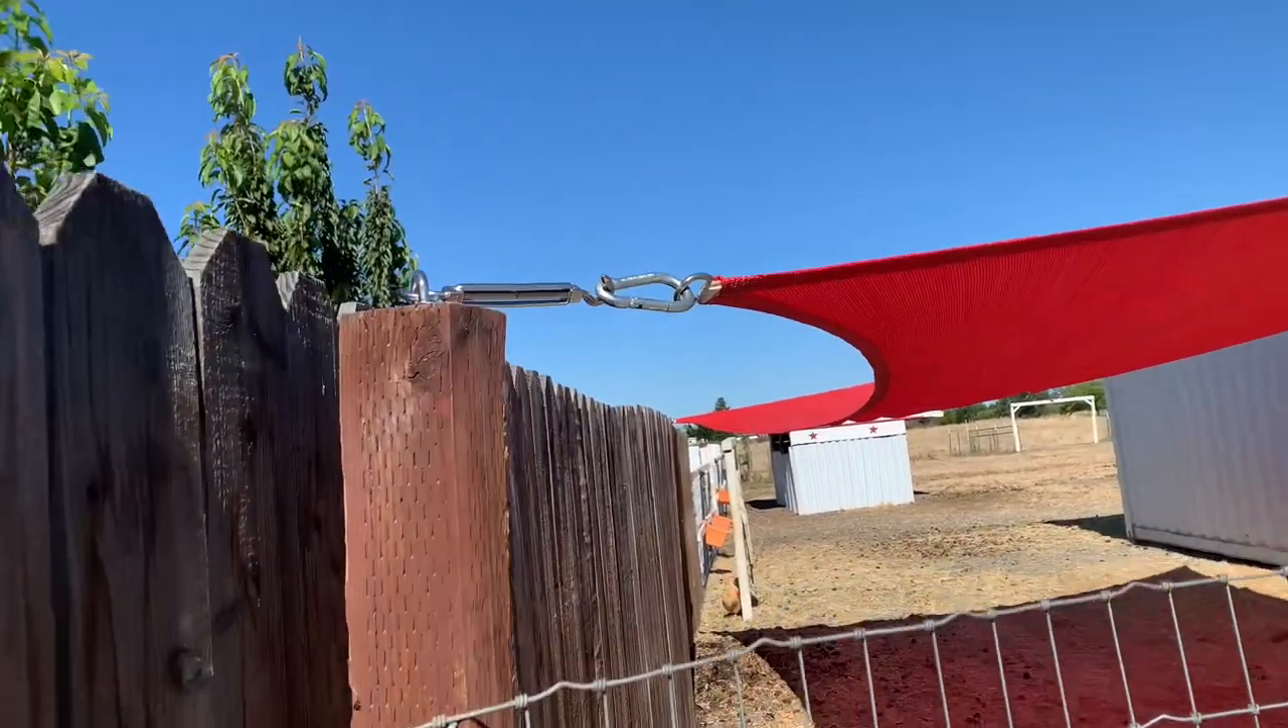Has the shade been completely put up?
Yes.